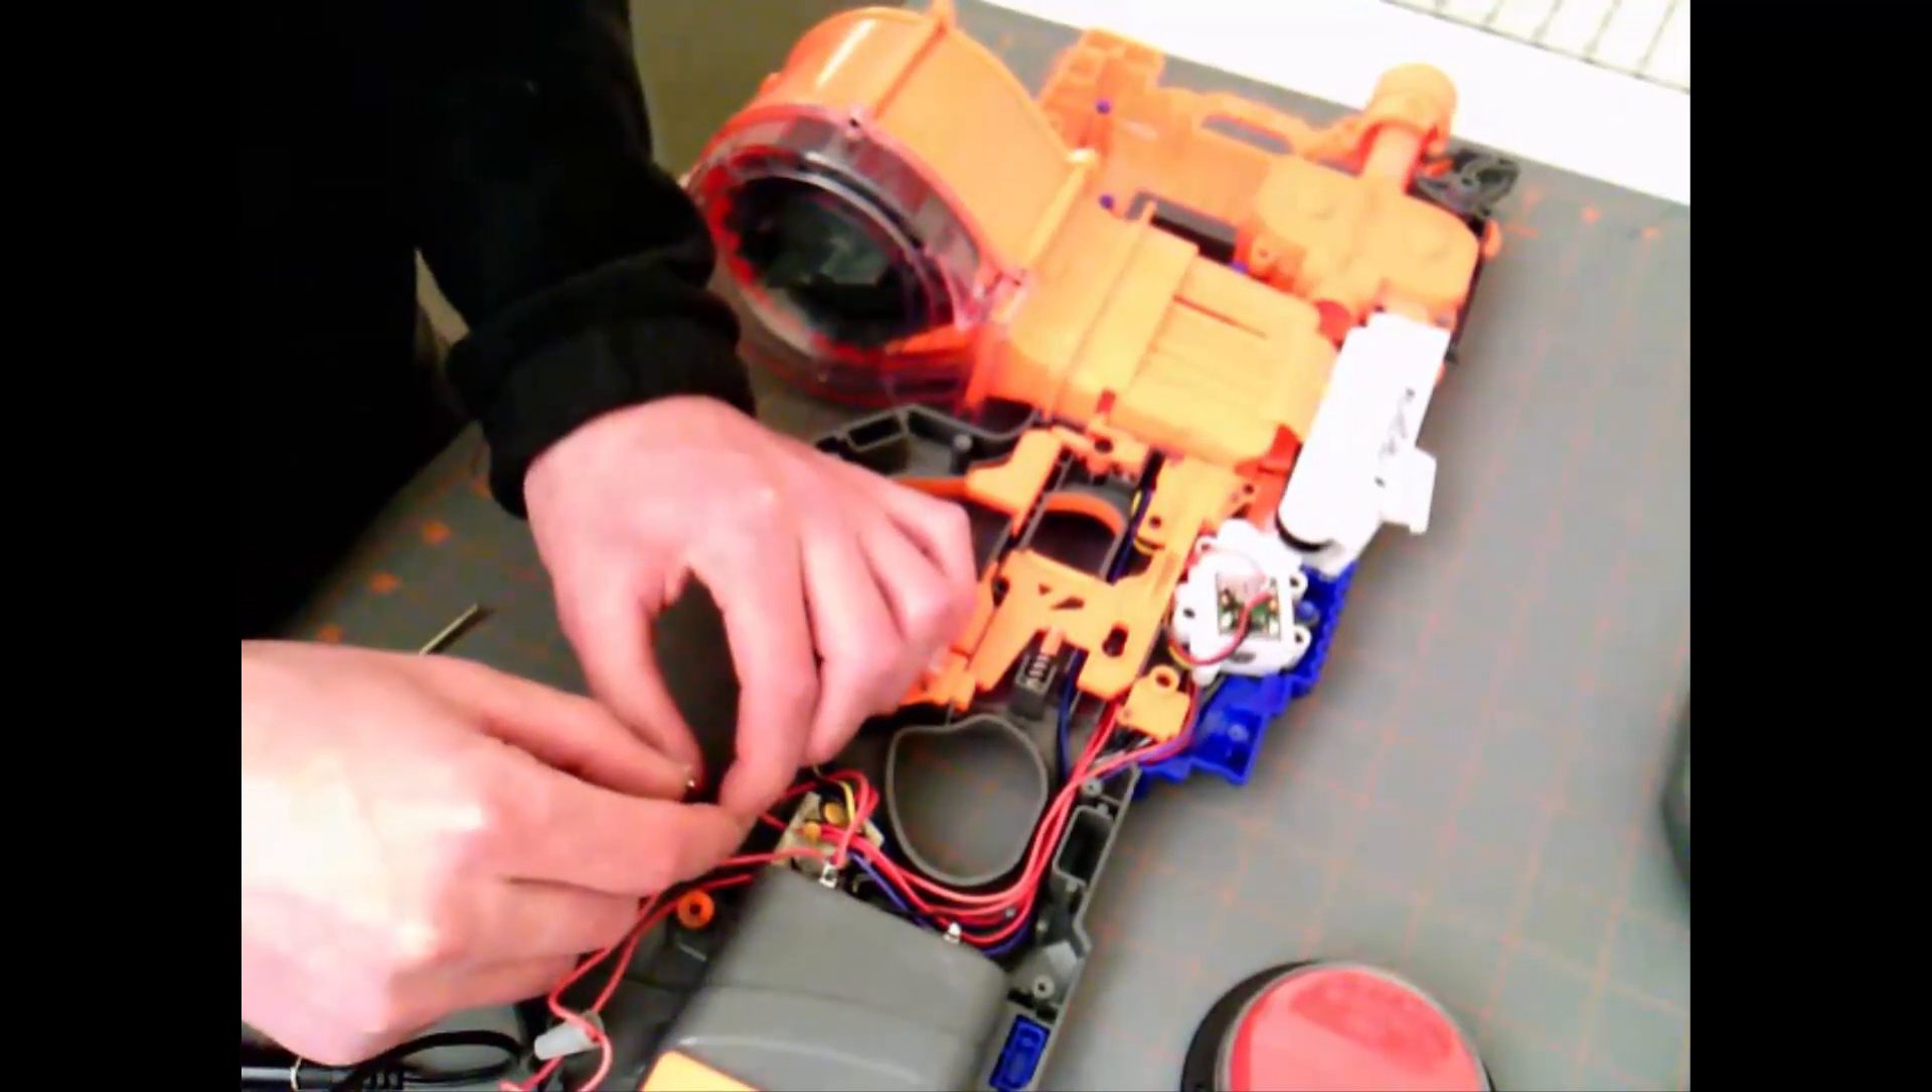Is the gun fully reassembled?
No.